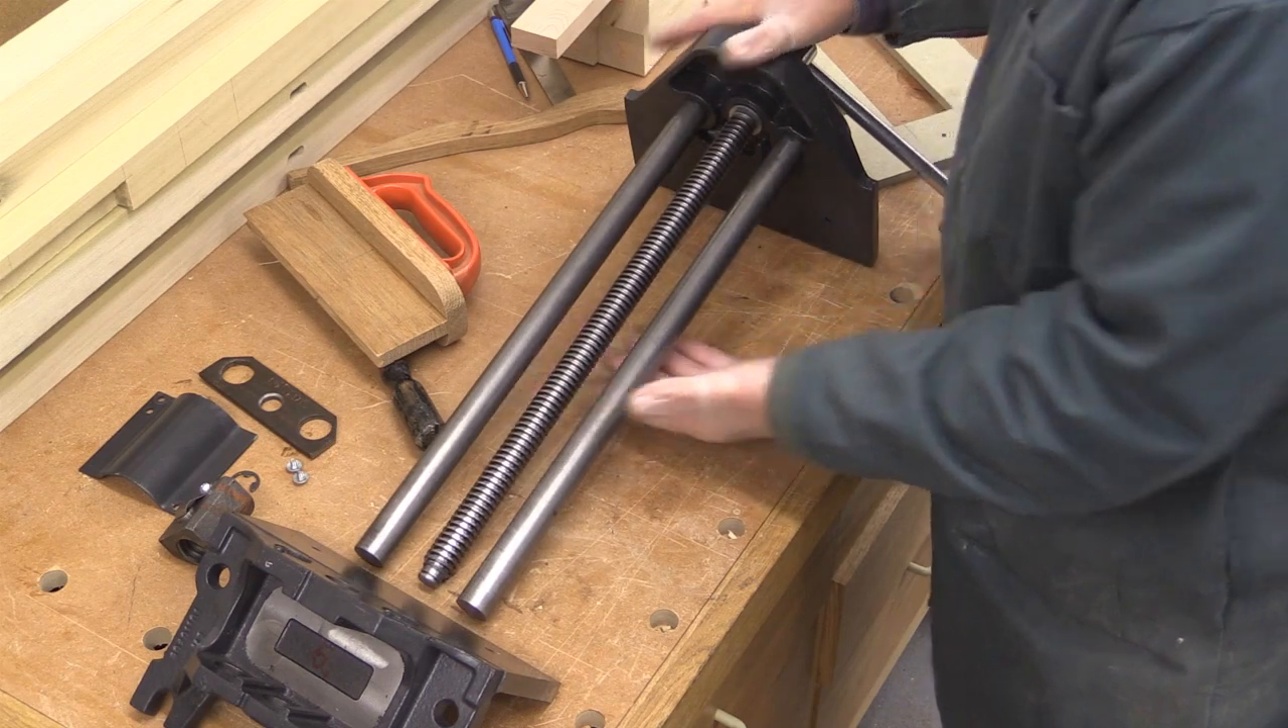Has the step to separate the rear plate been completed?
Yes.